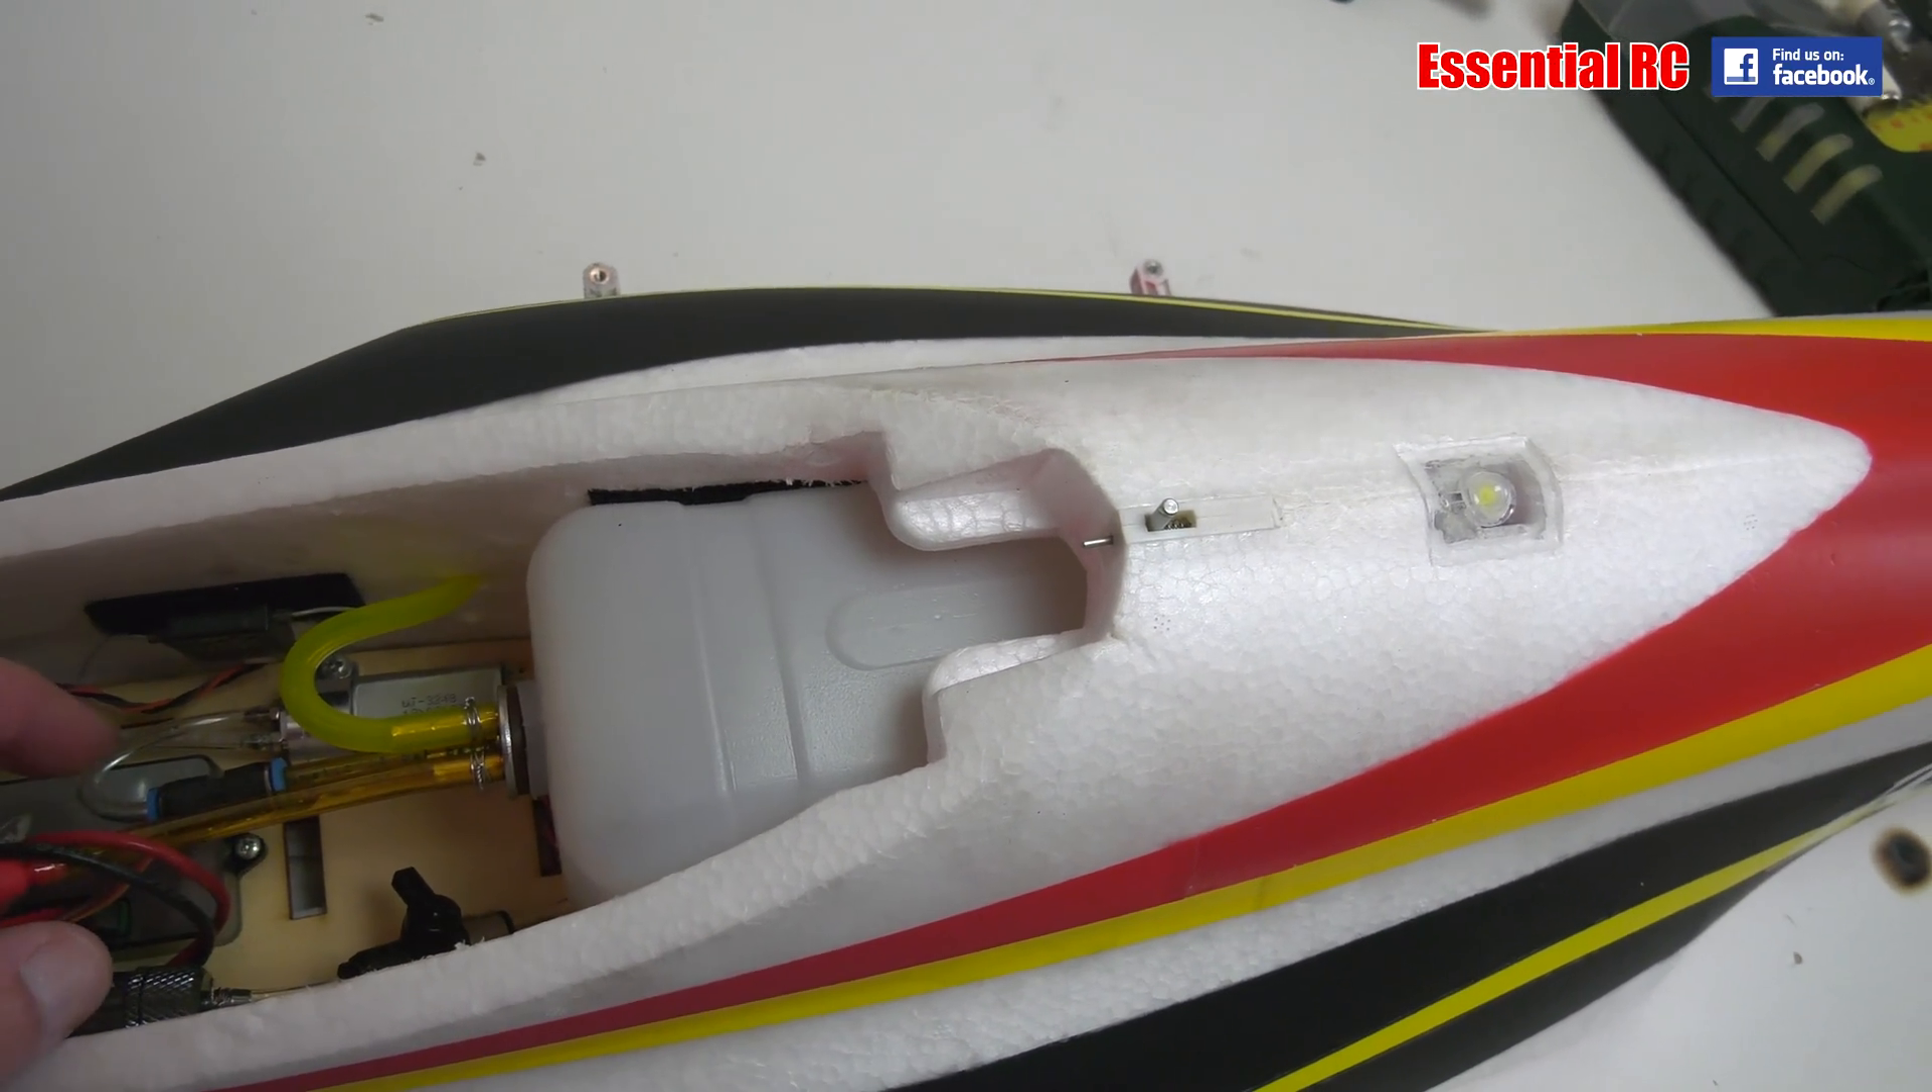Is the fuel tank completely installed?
Yes.